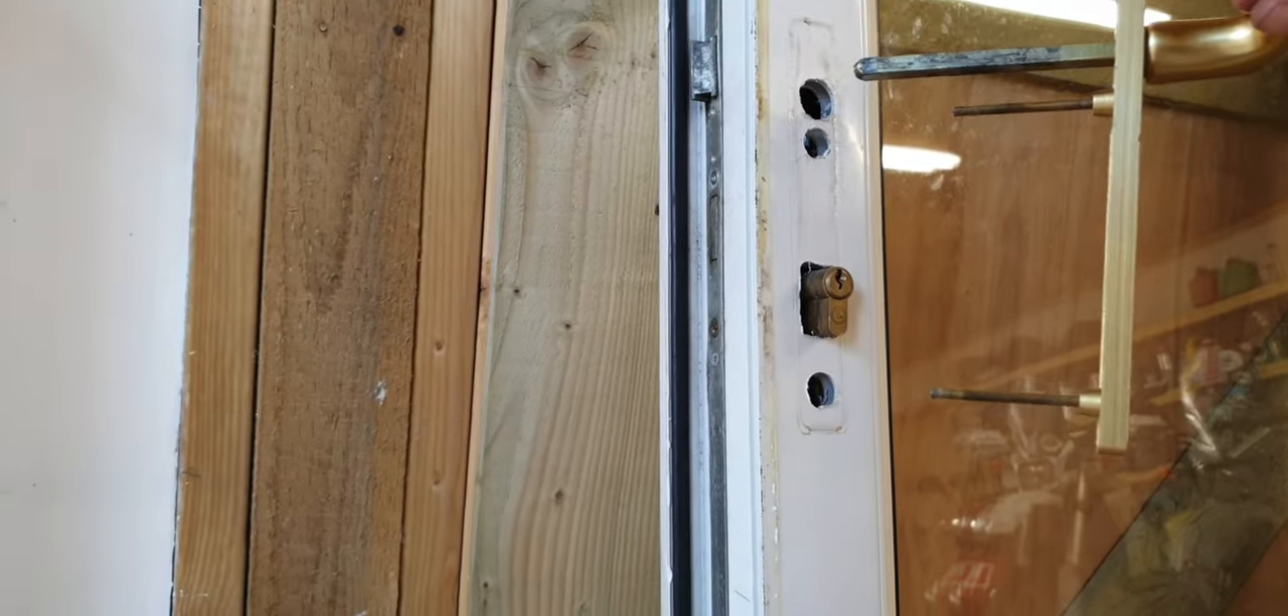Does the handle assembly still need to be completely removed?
No.